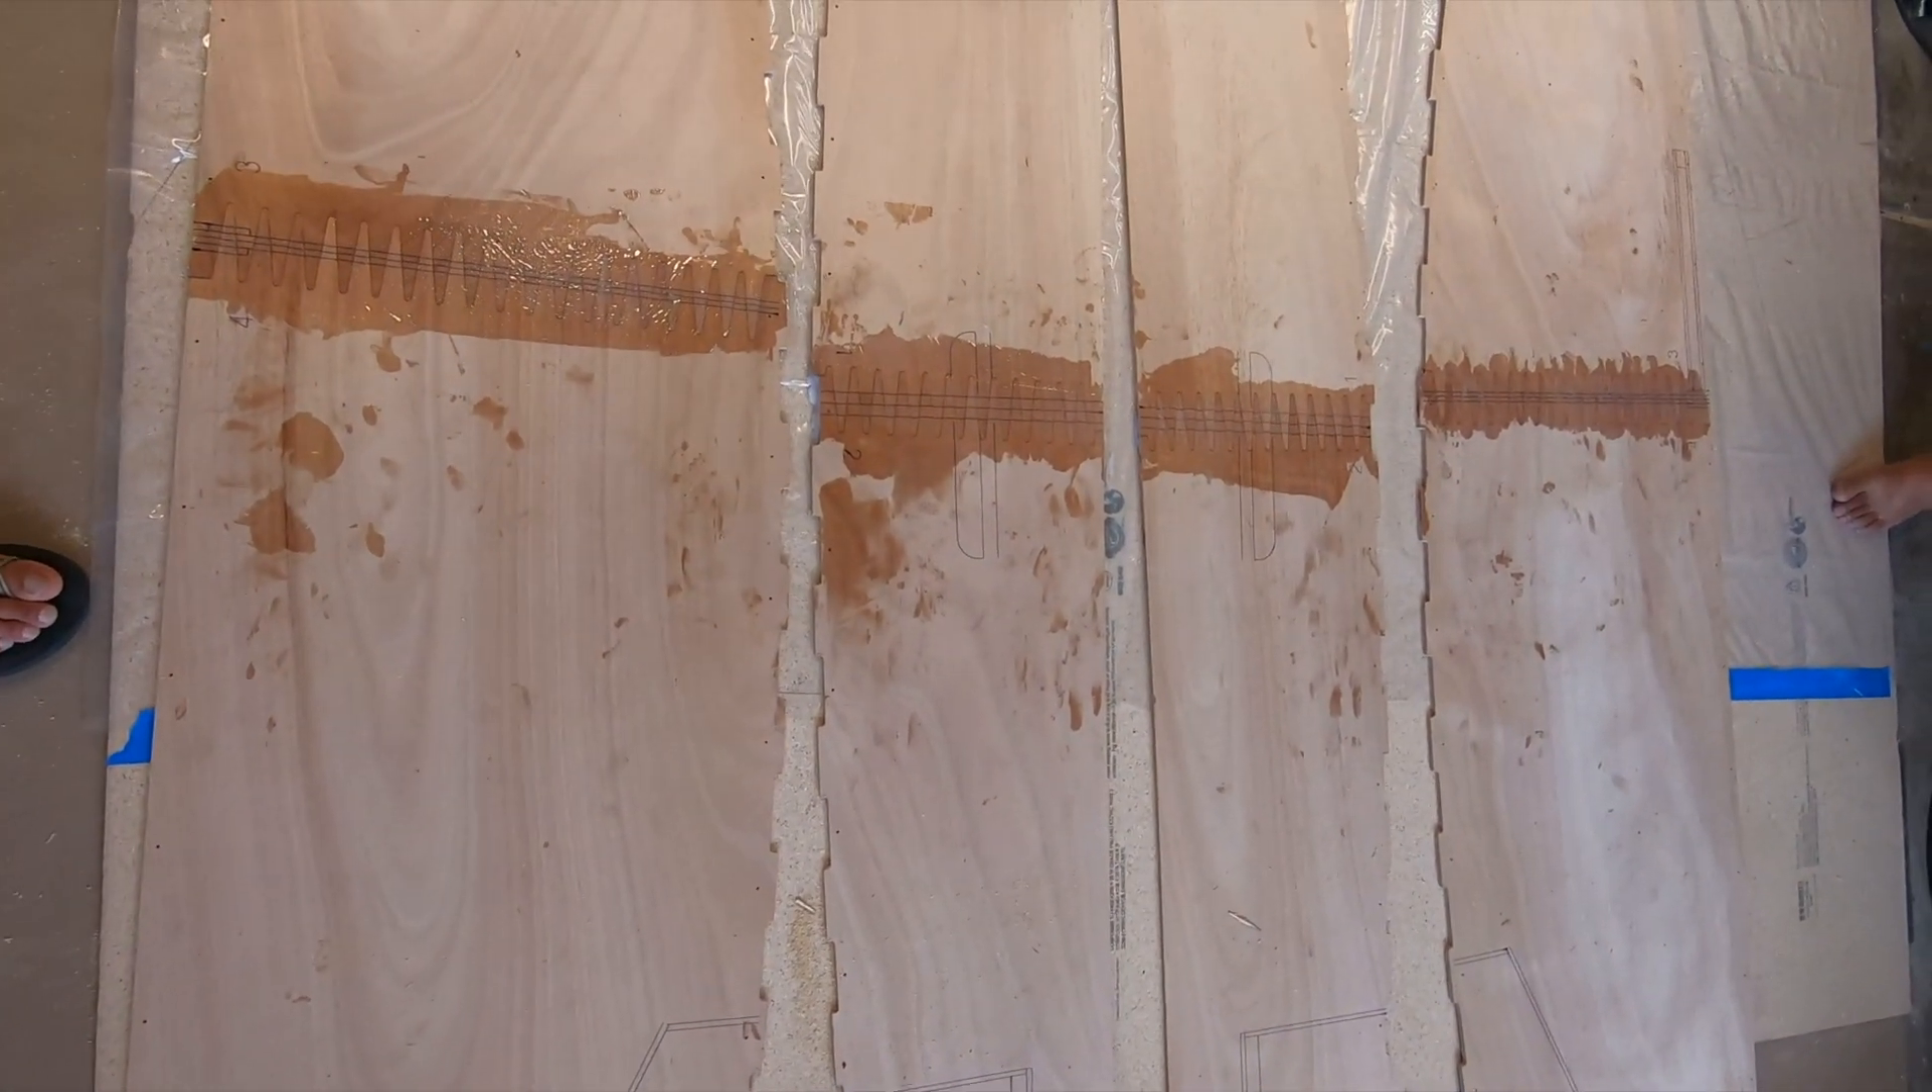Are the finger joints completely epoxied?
Yes.